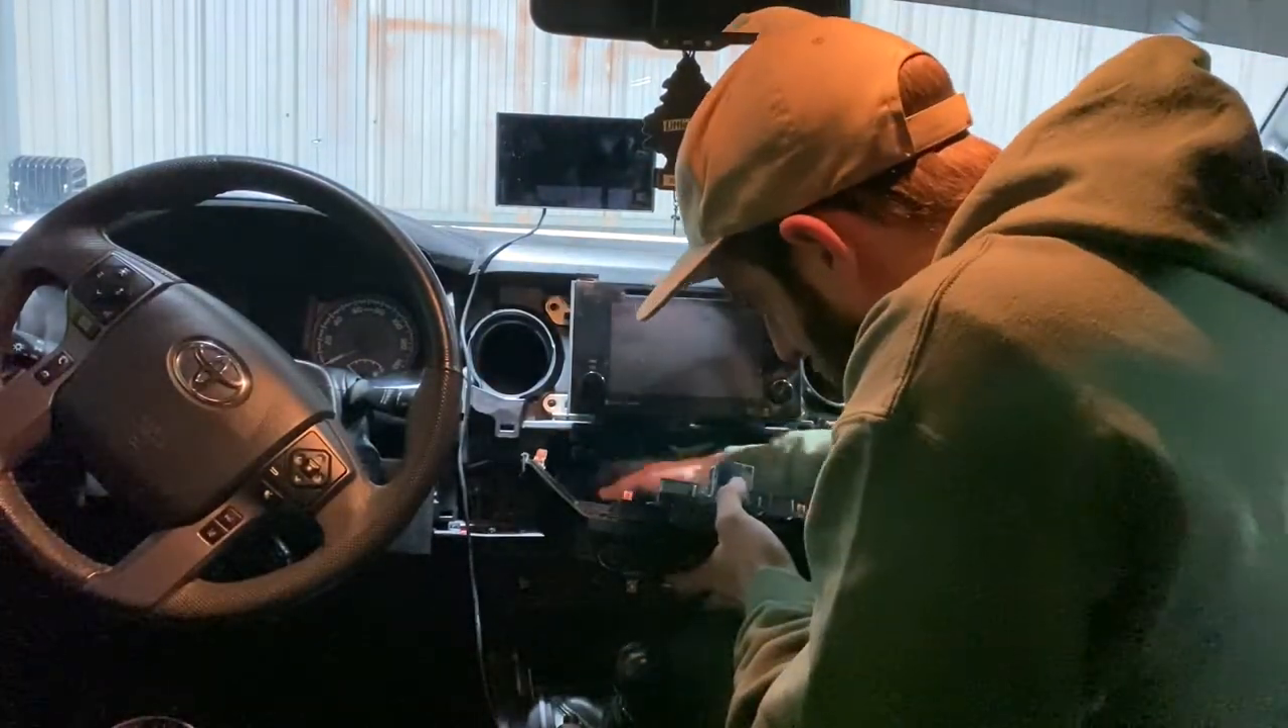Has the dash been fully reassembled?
No.